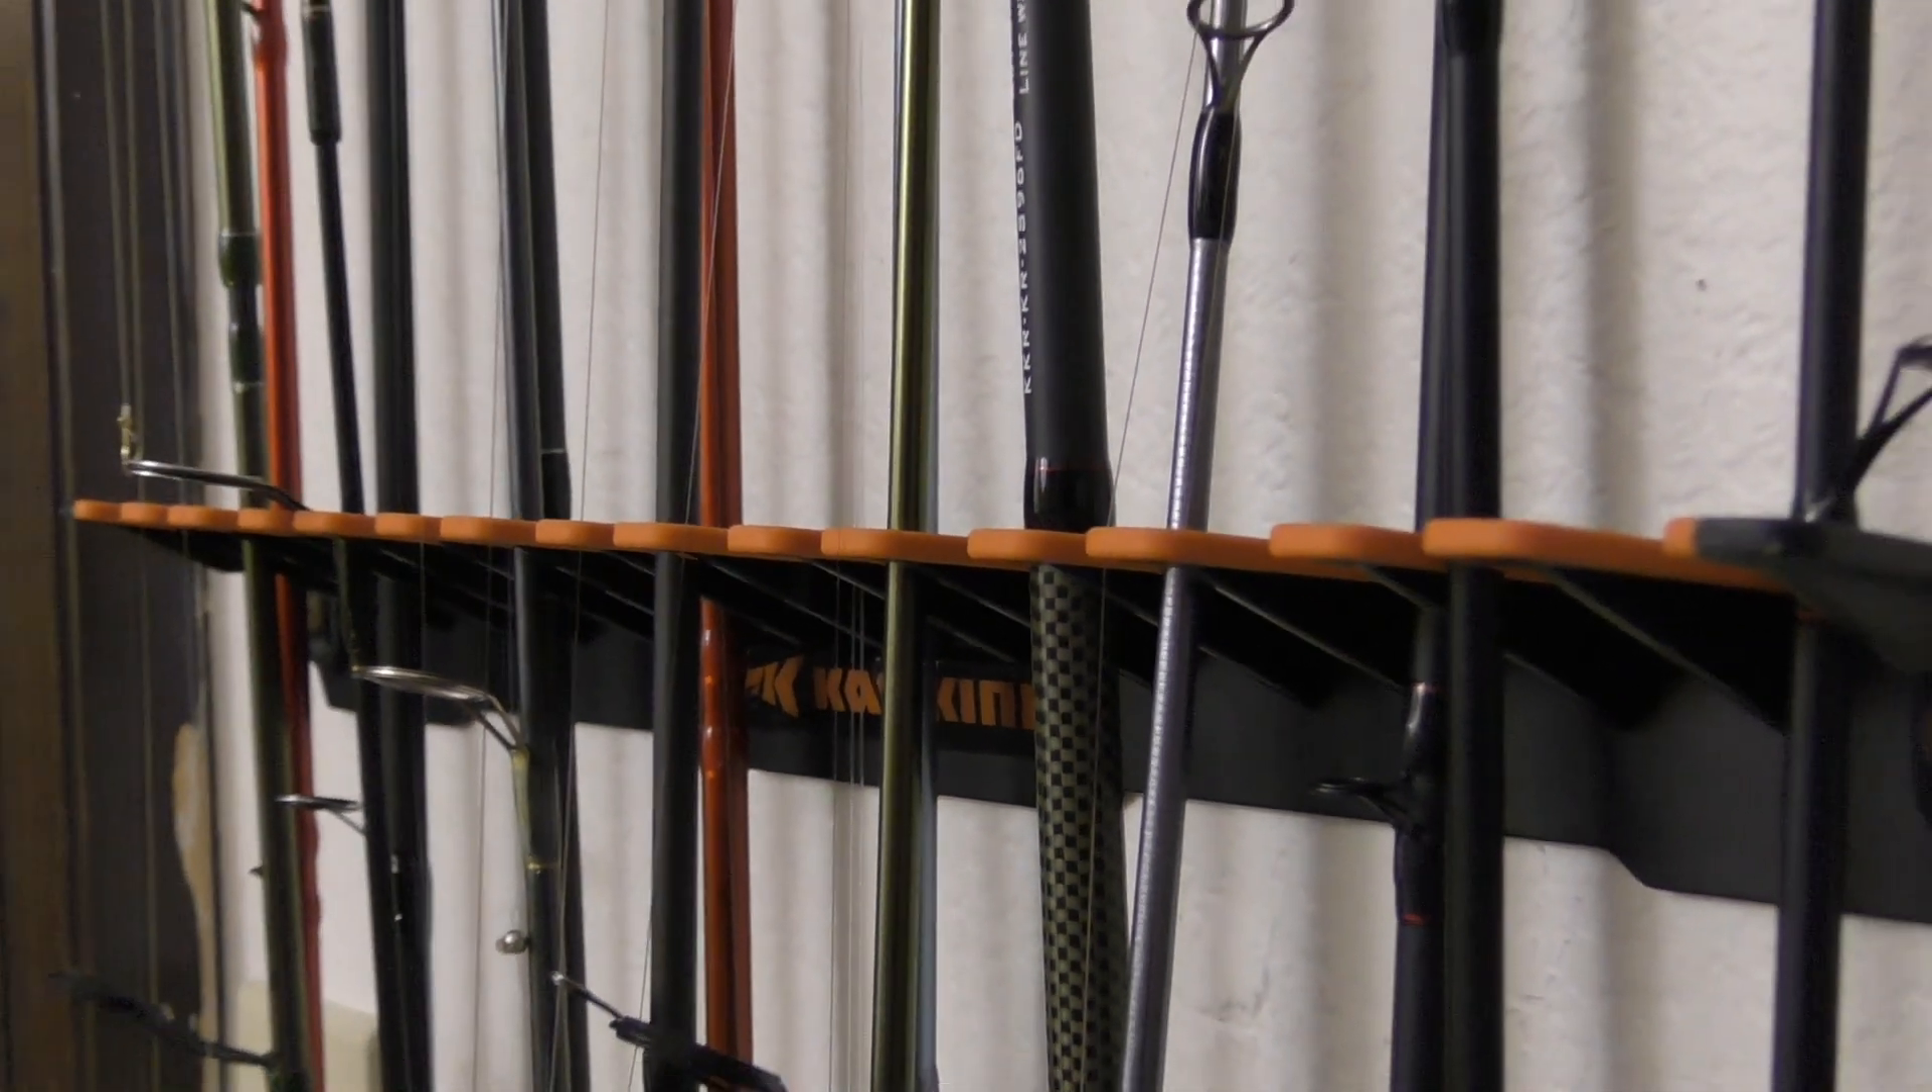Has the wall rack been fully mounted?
Yes.